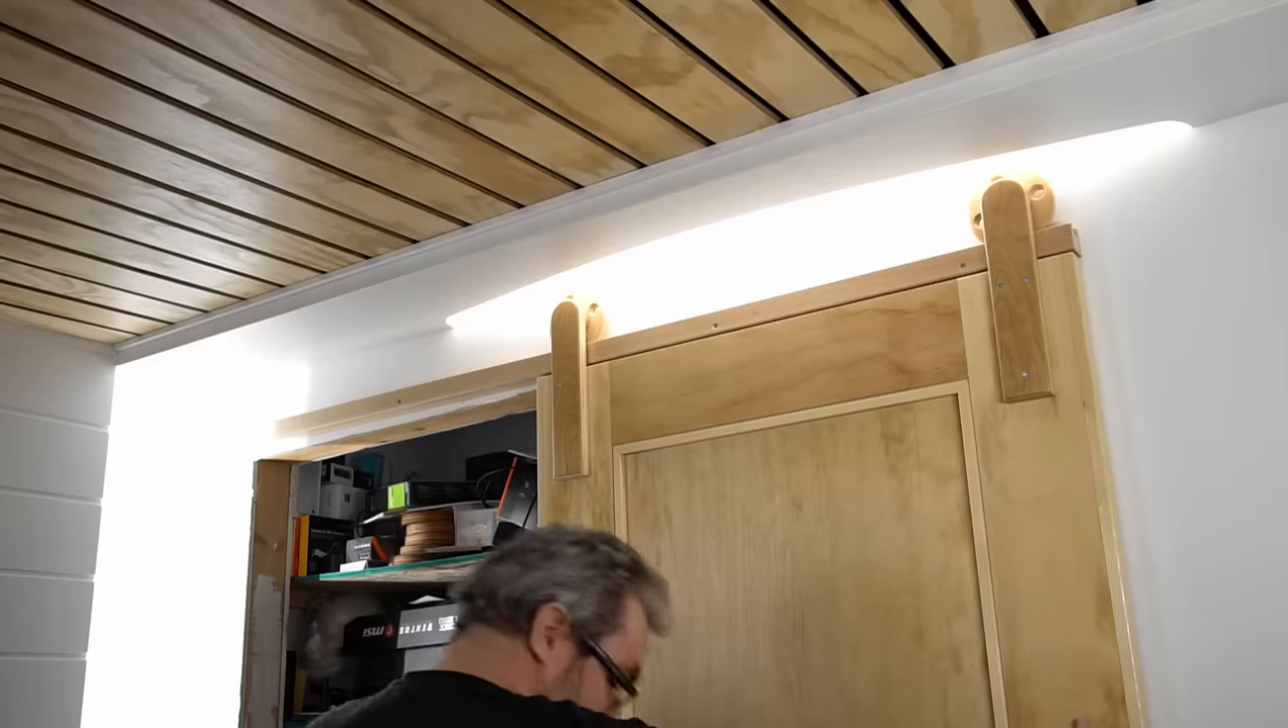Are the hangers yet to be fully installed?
No.